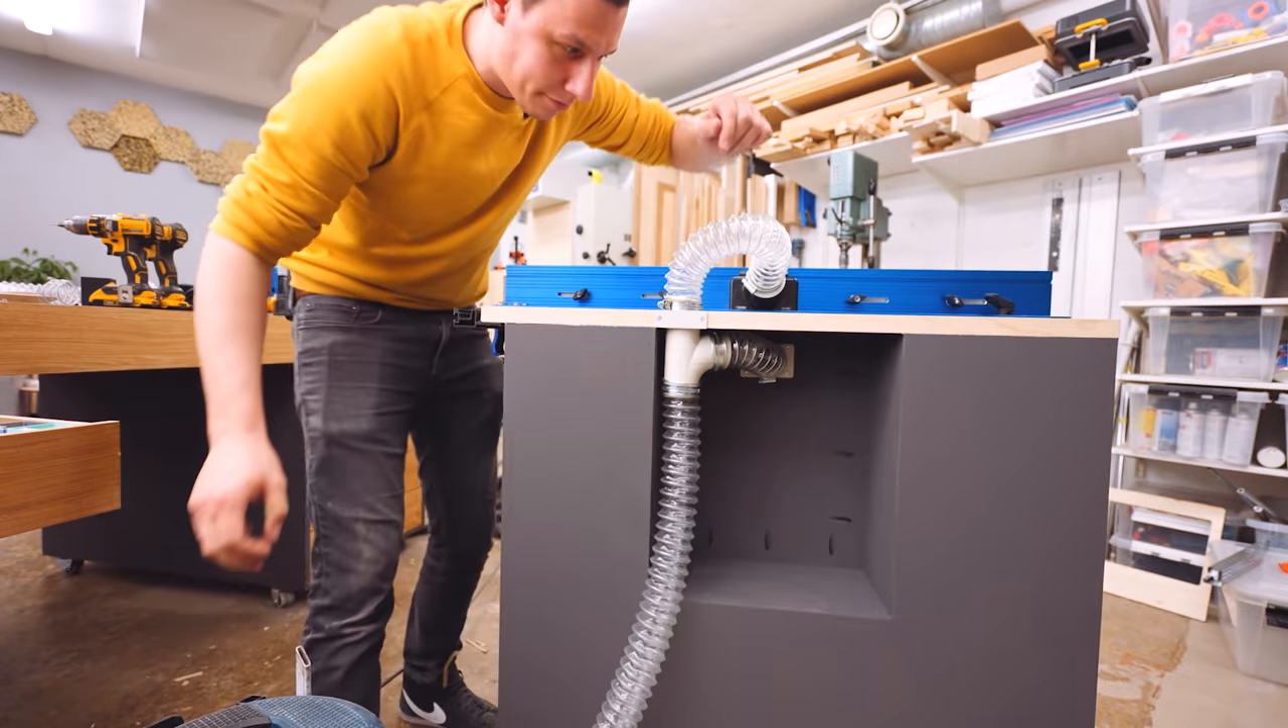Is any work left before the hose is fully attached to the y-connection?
No.